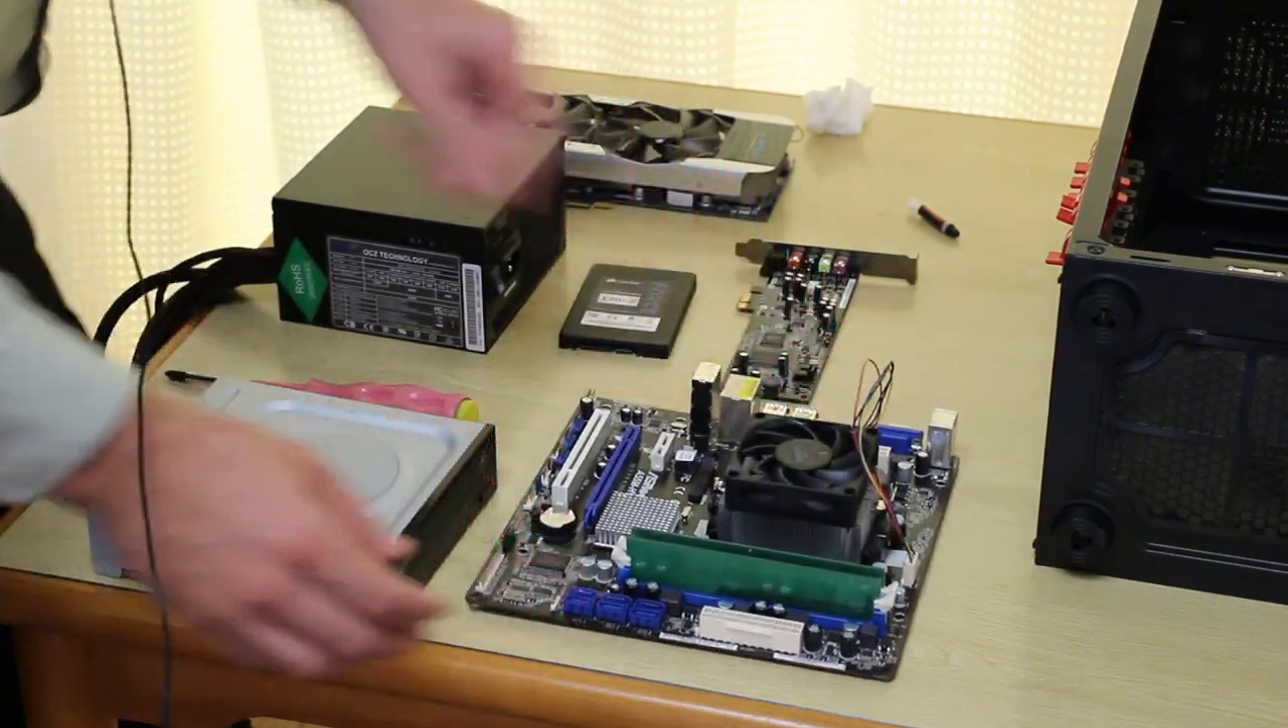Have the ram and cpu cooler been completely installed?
Yes.